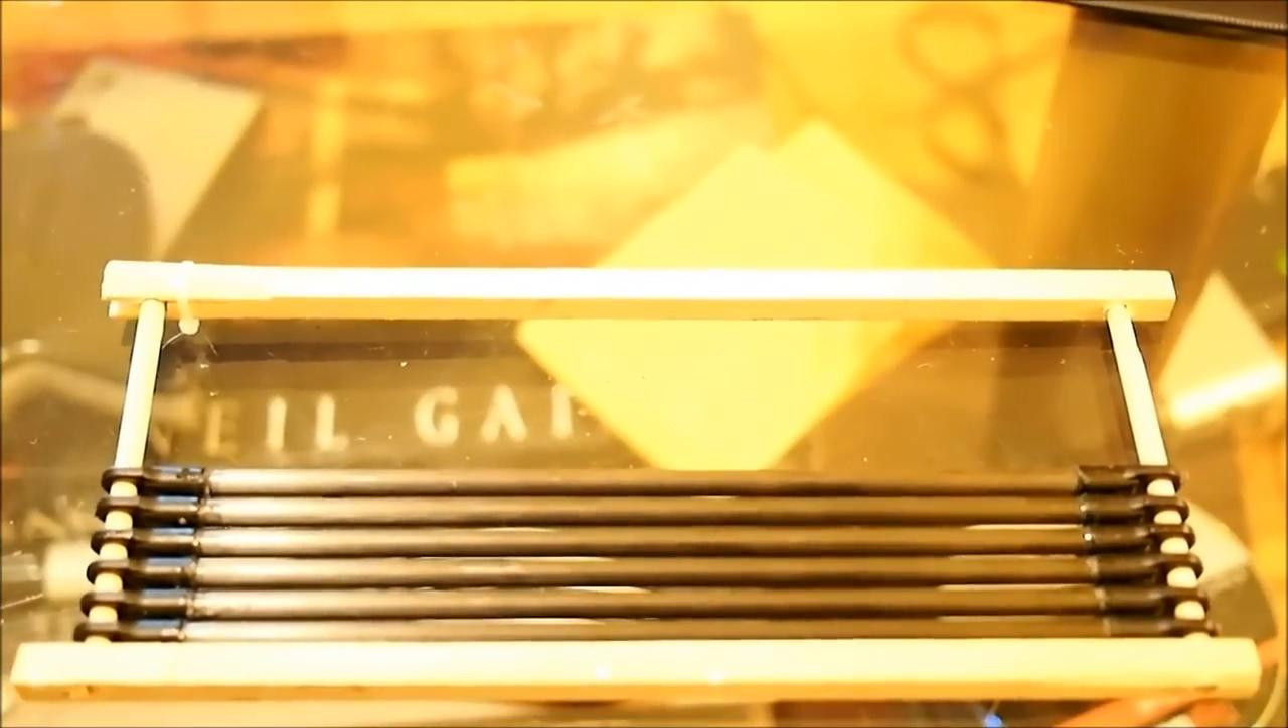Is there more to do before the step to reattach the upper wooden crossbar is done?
No.